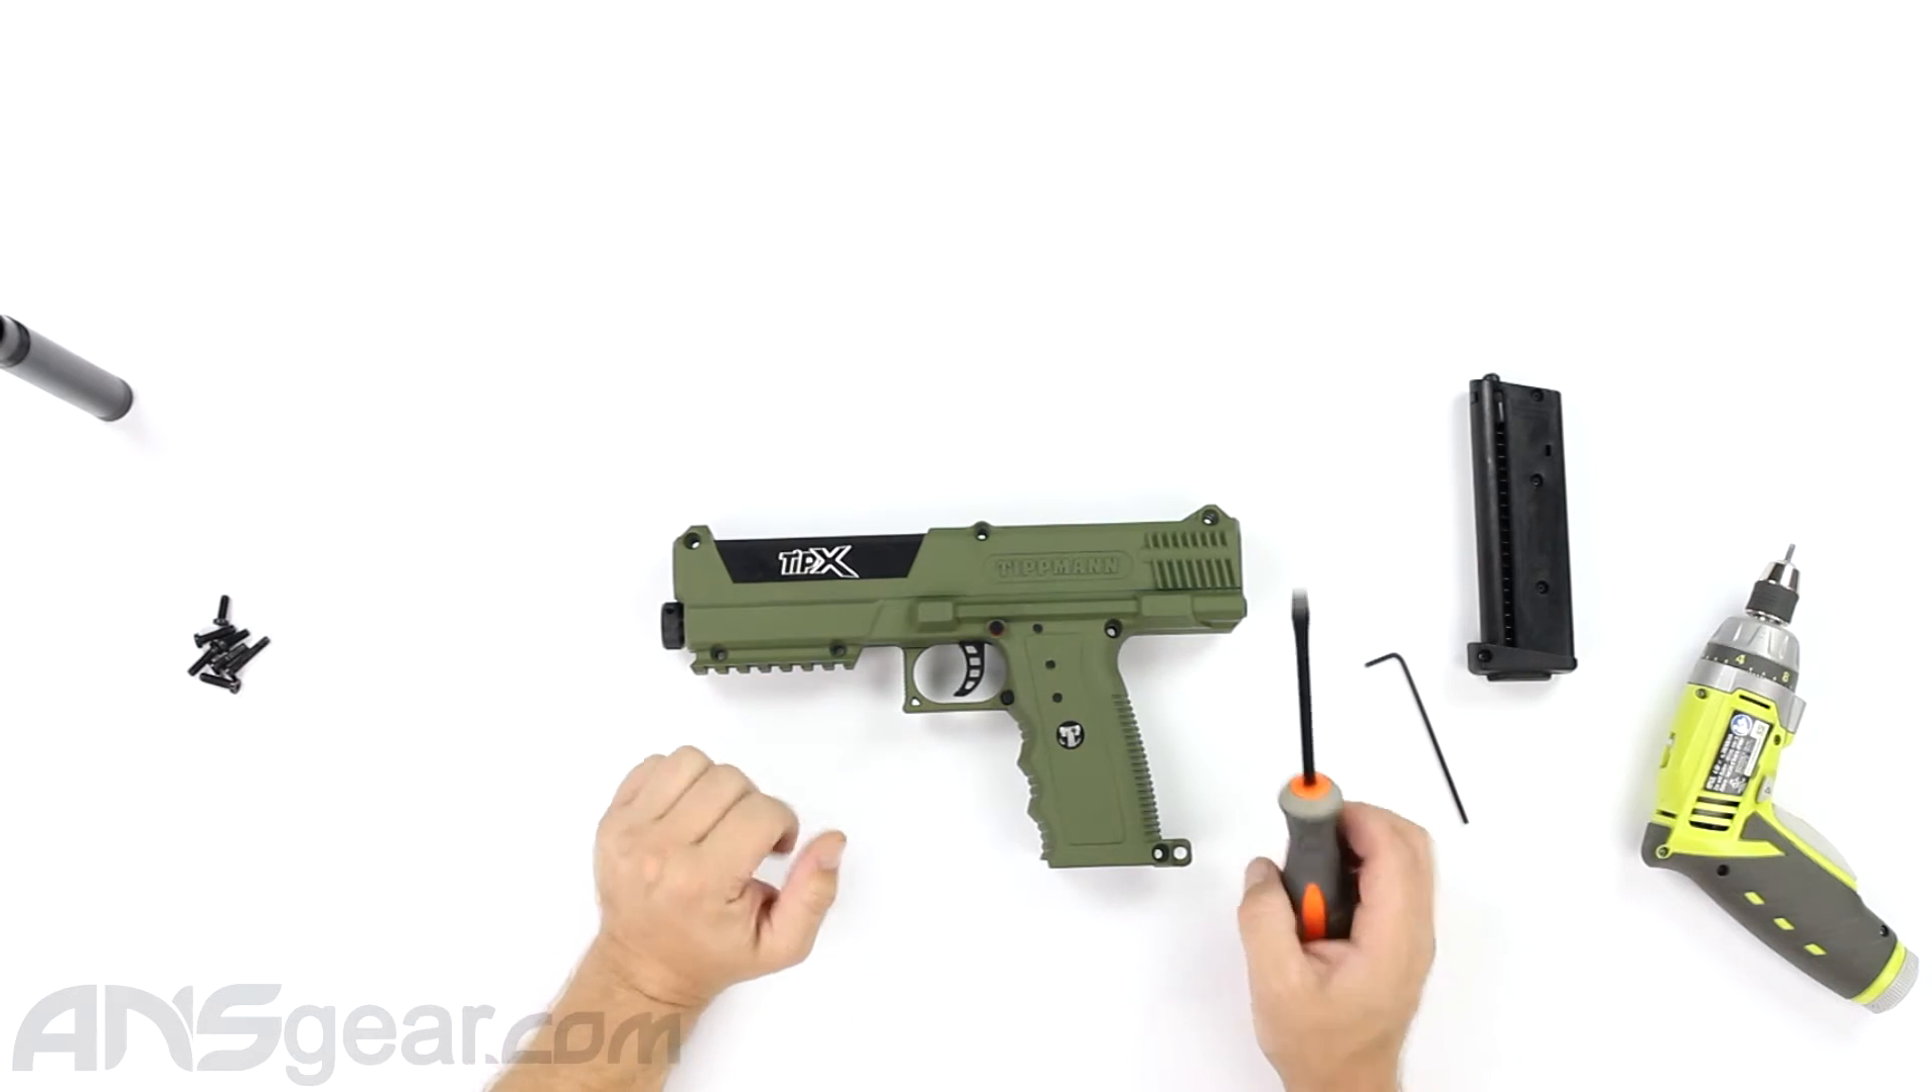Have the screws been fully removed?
Yes.